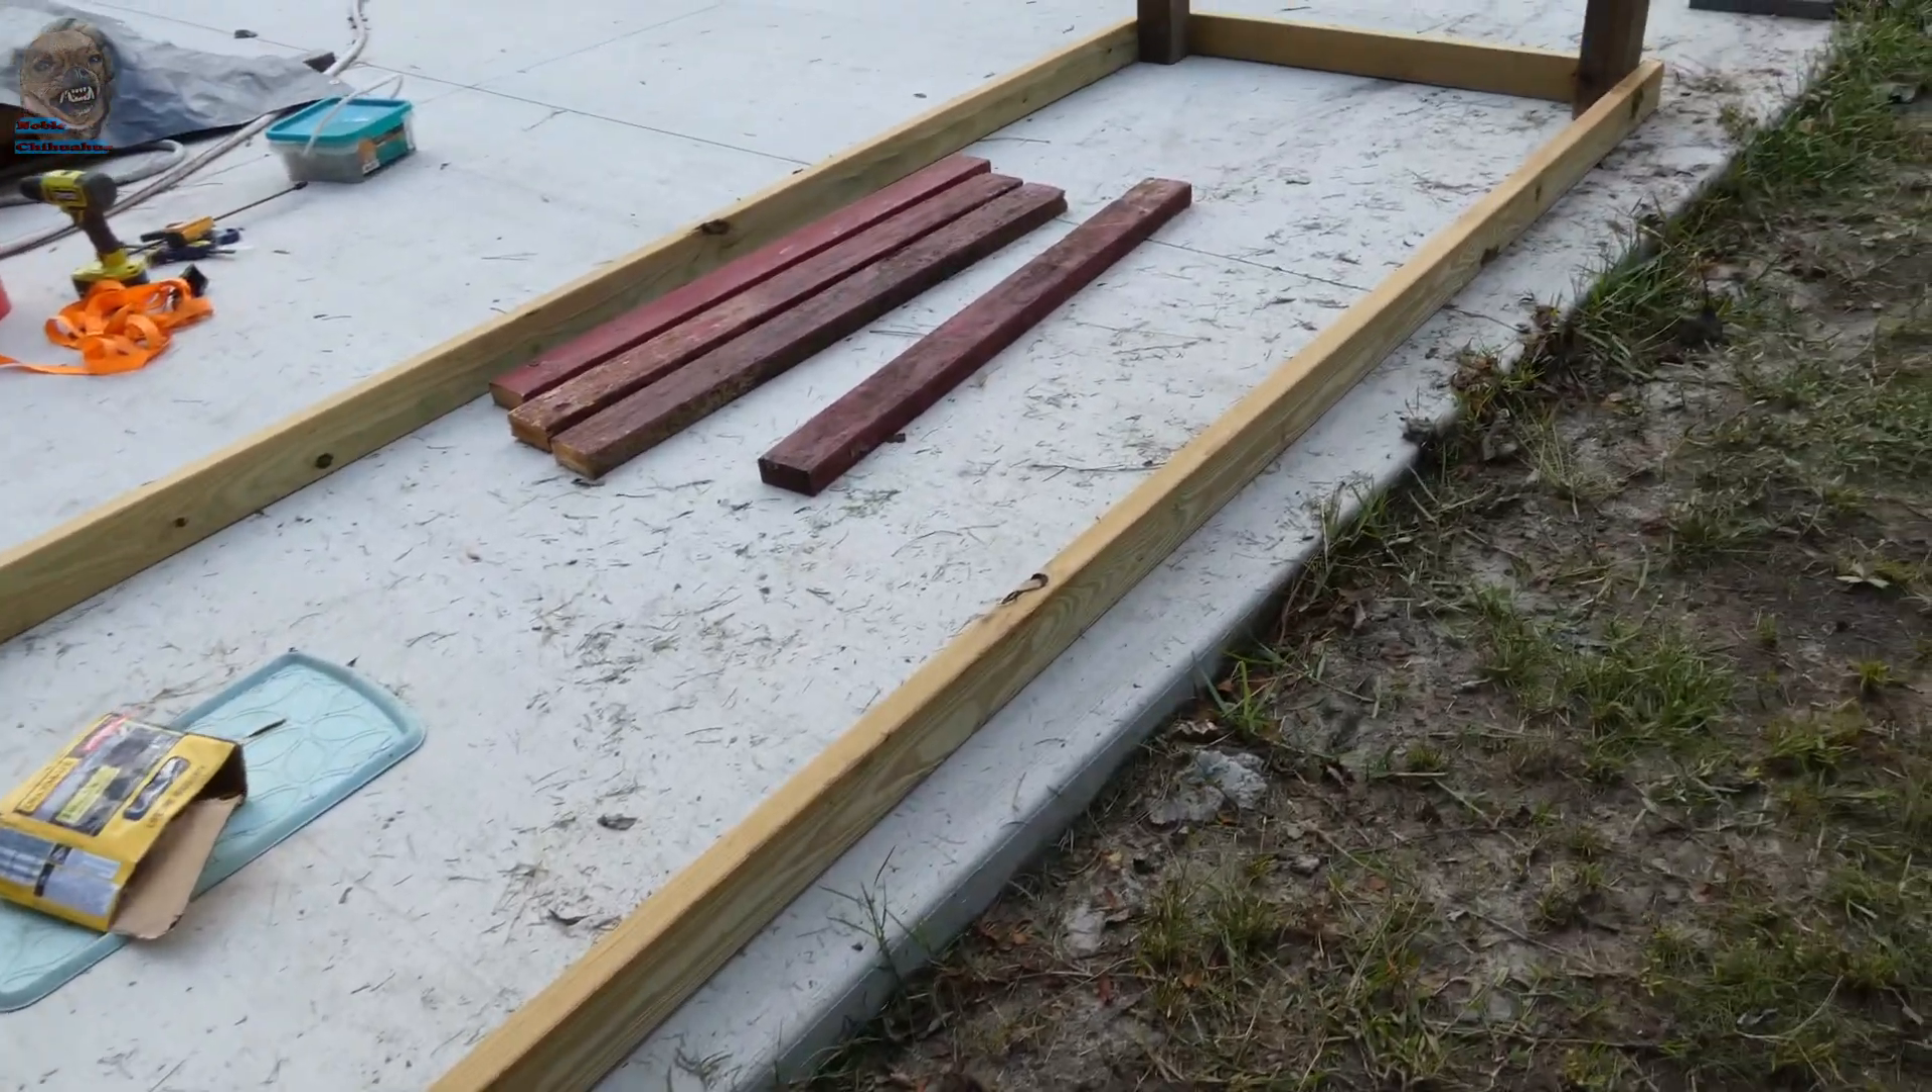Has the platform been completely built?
No.